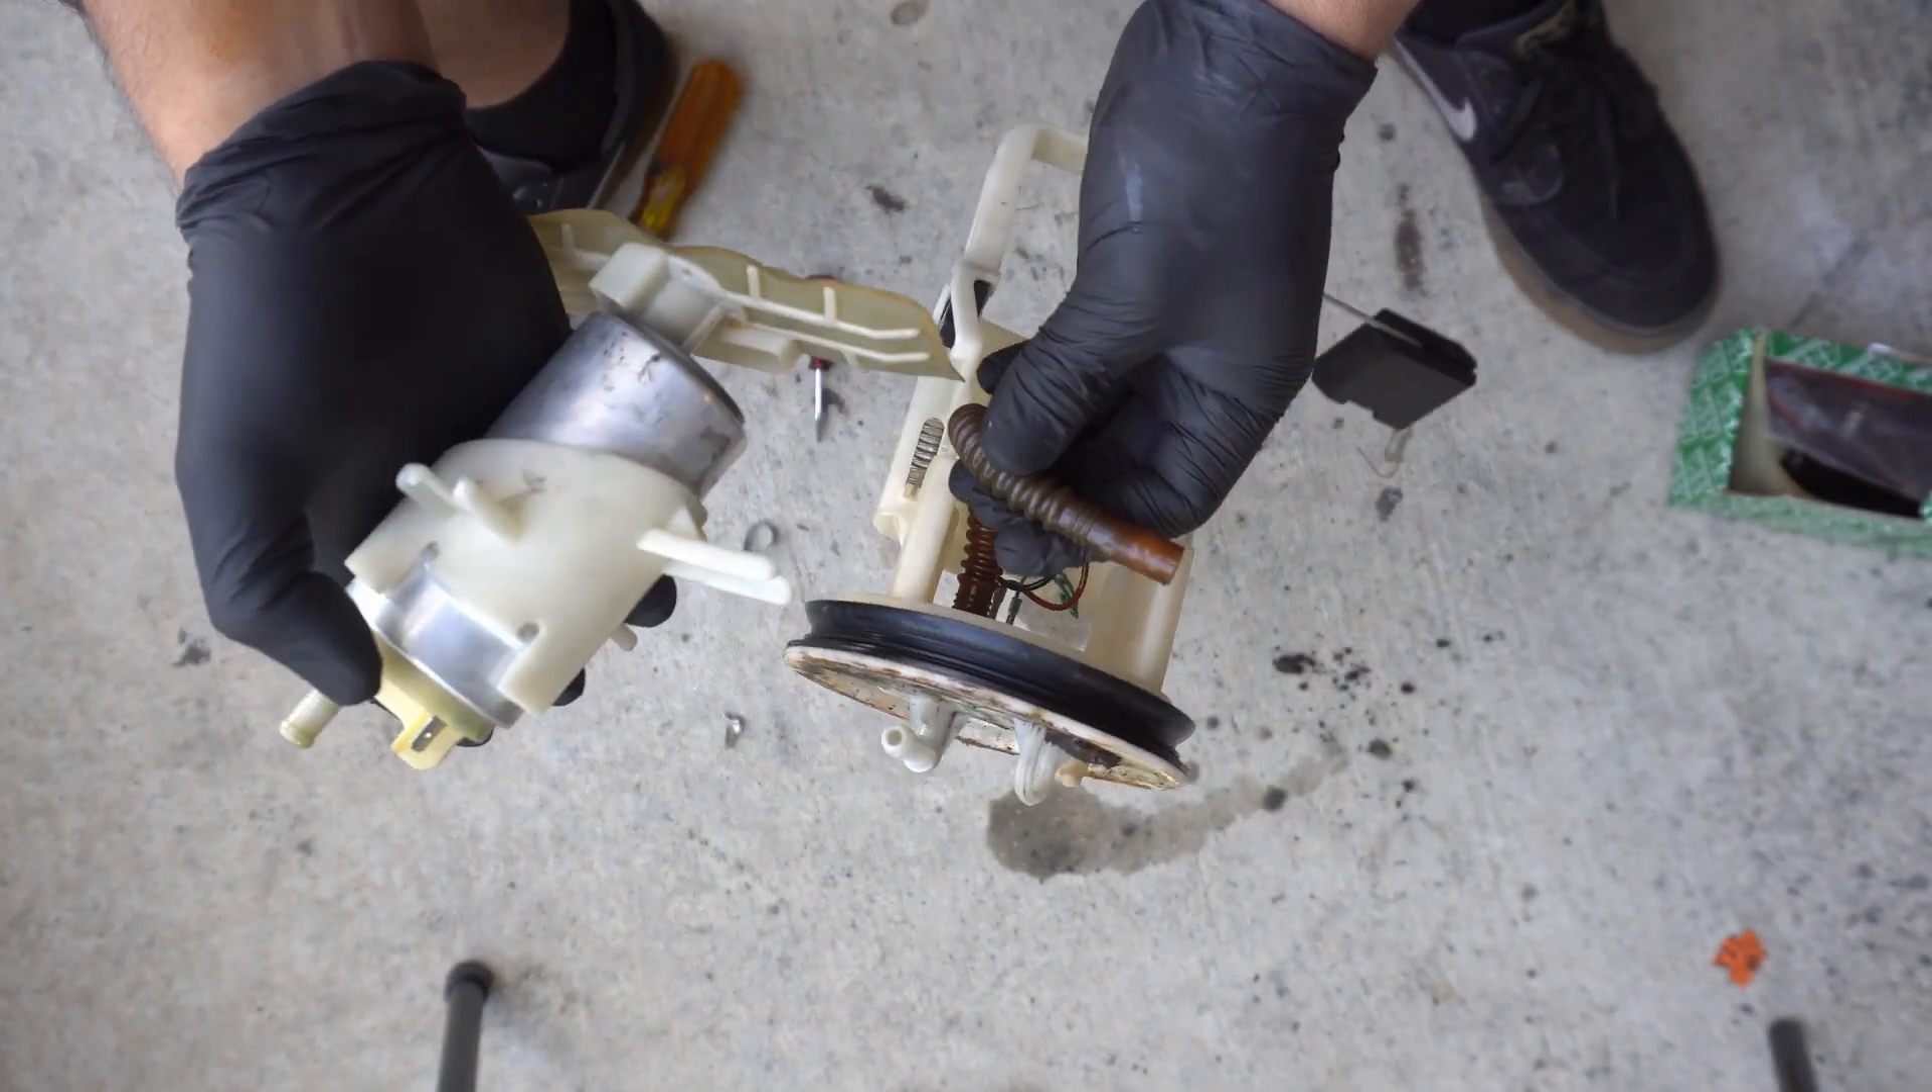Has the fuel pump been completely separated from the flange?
Yes.